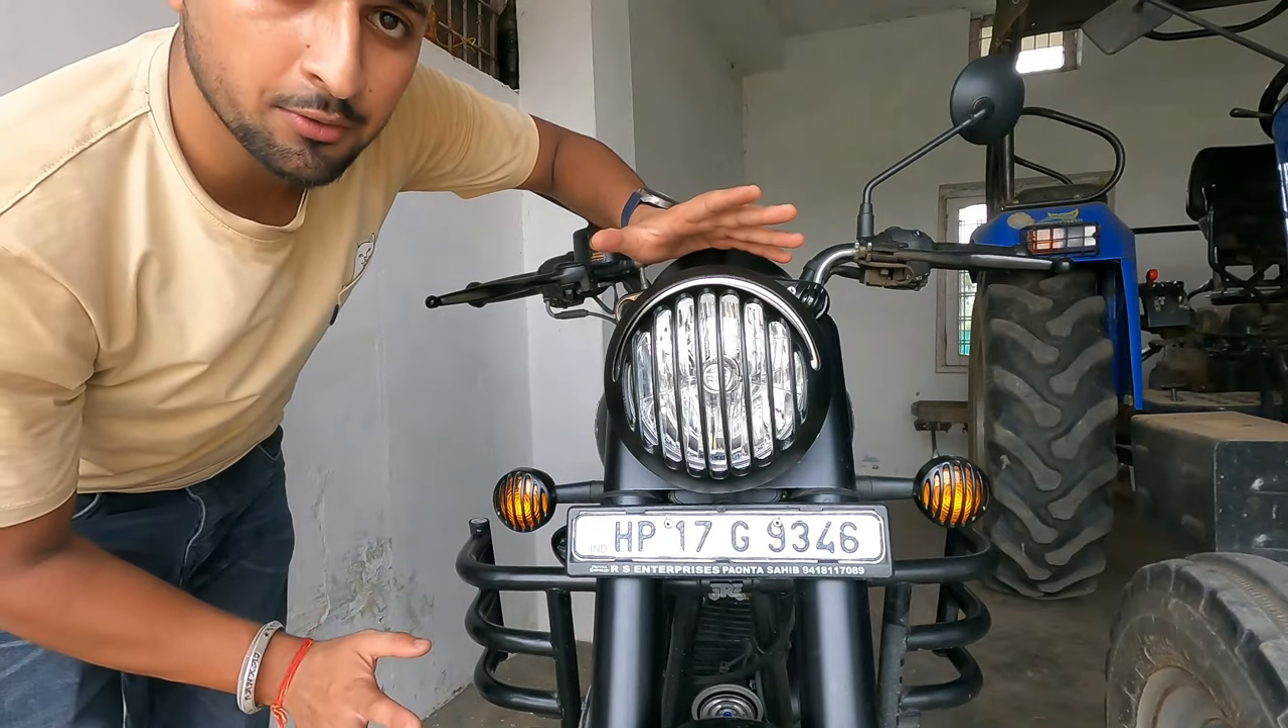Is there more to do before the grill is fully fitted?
No.